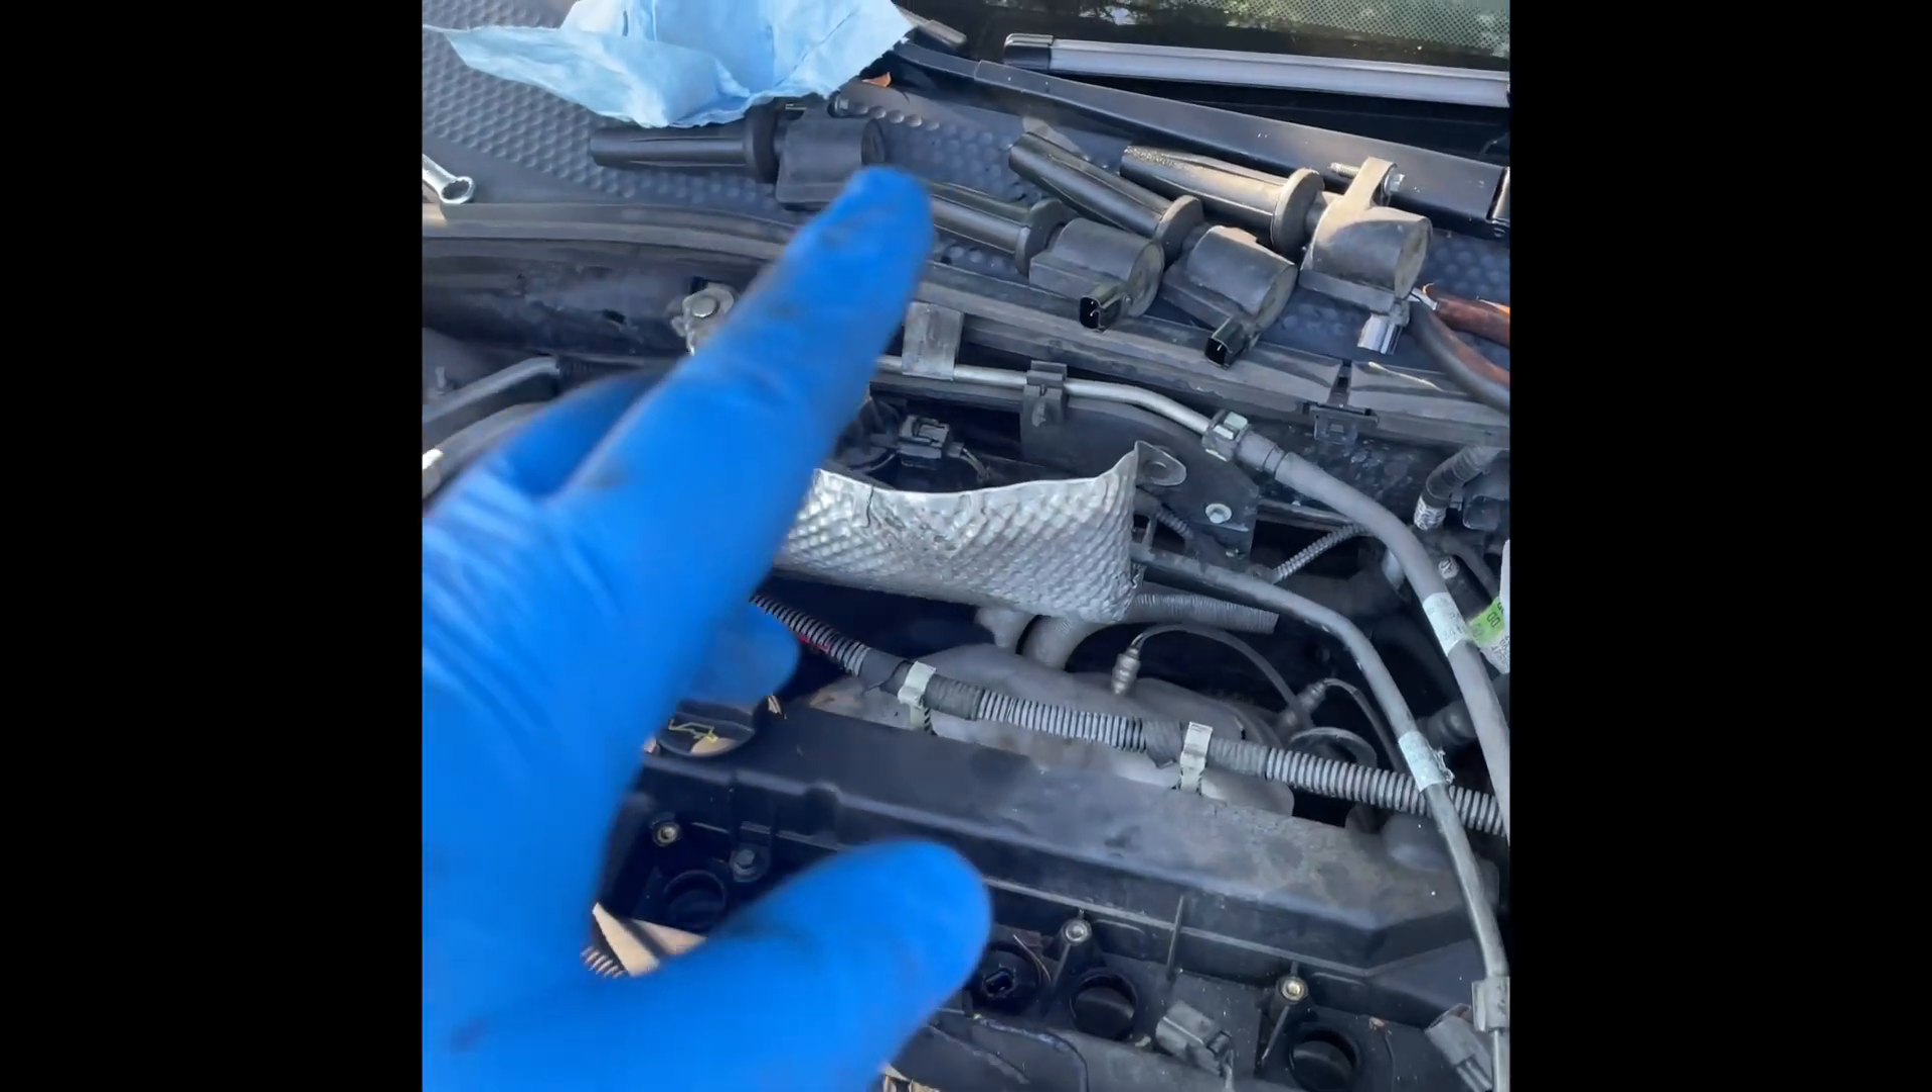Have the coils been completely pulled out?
Yes.